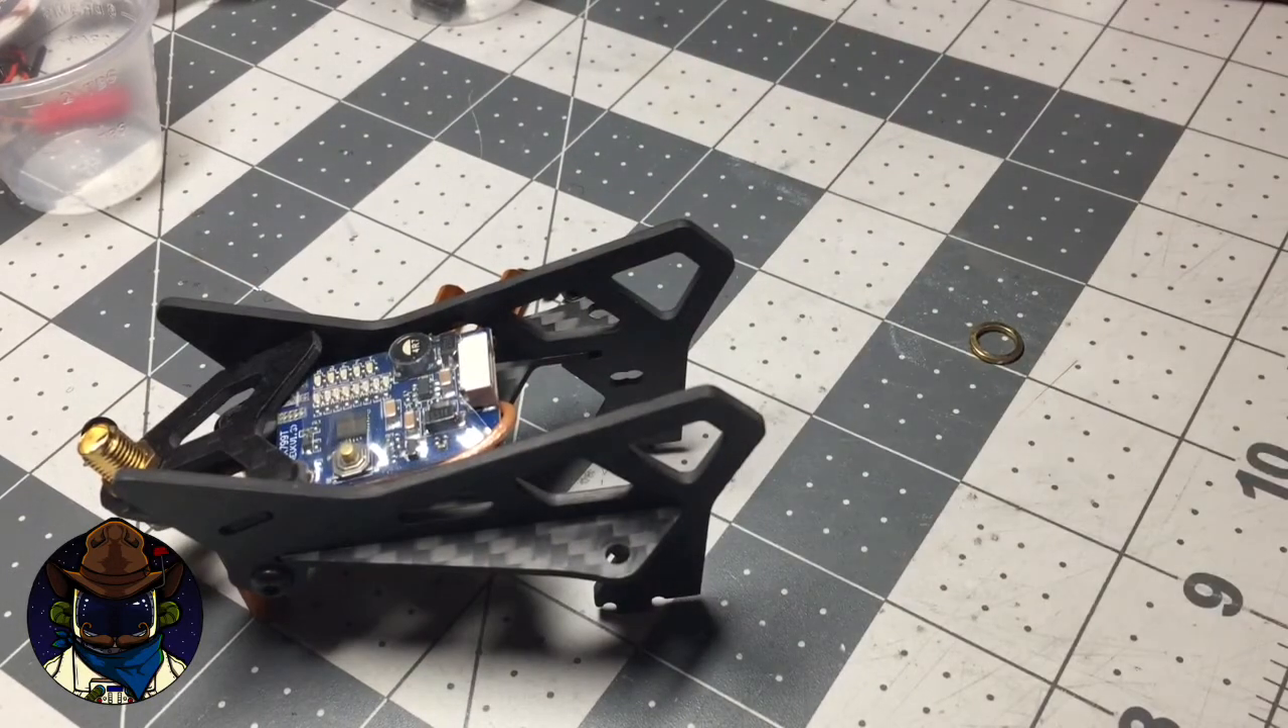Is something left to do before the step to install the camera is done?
Yes.